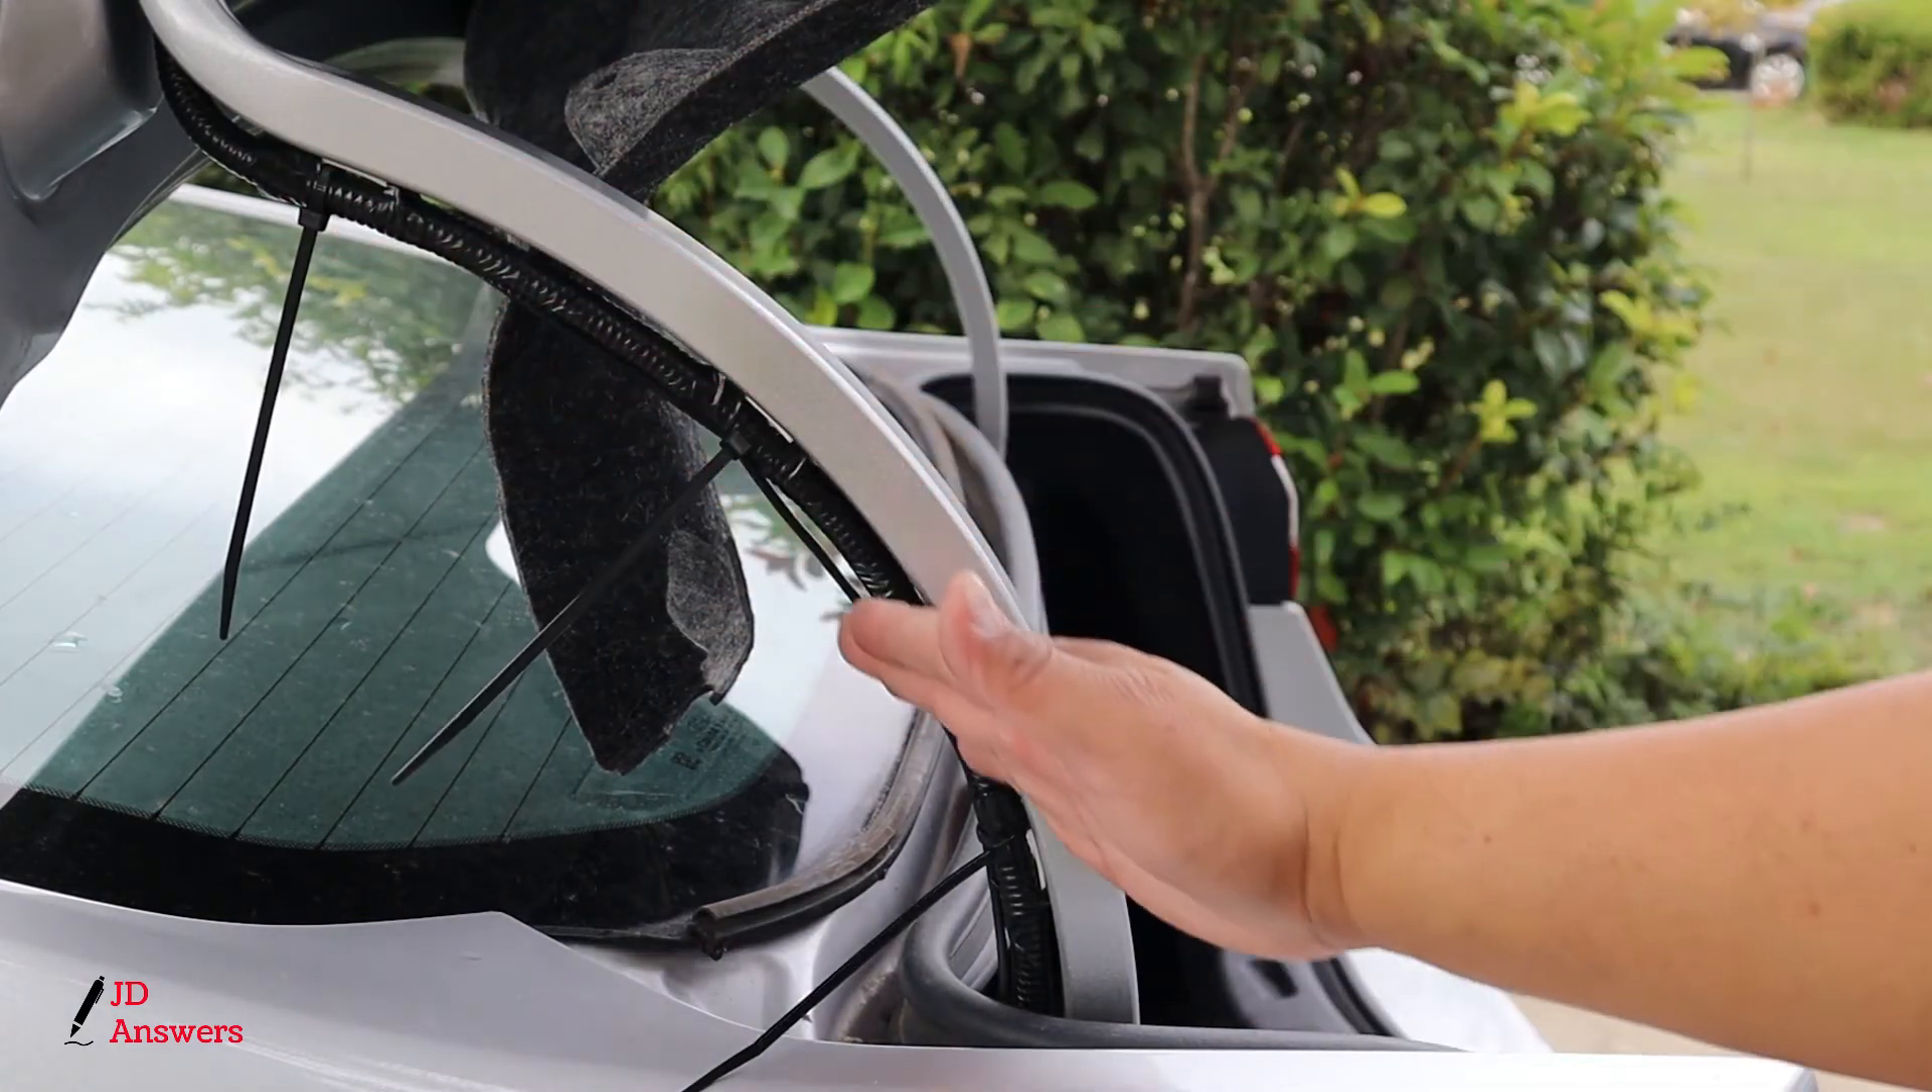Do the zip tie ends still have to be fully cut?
Yes.